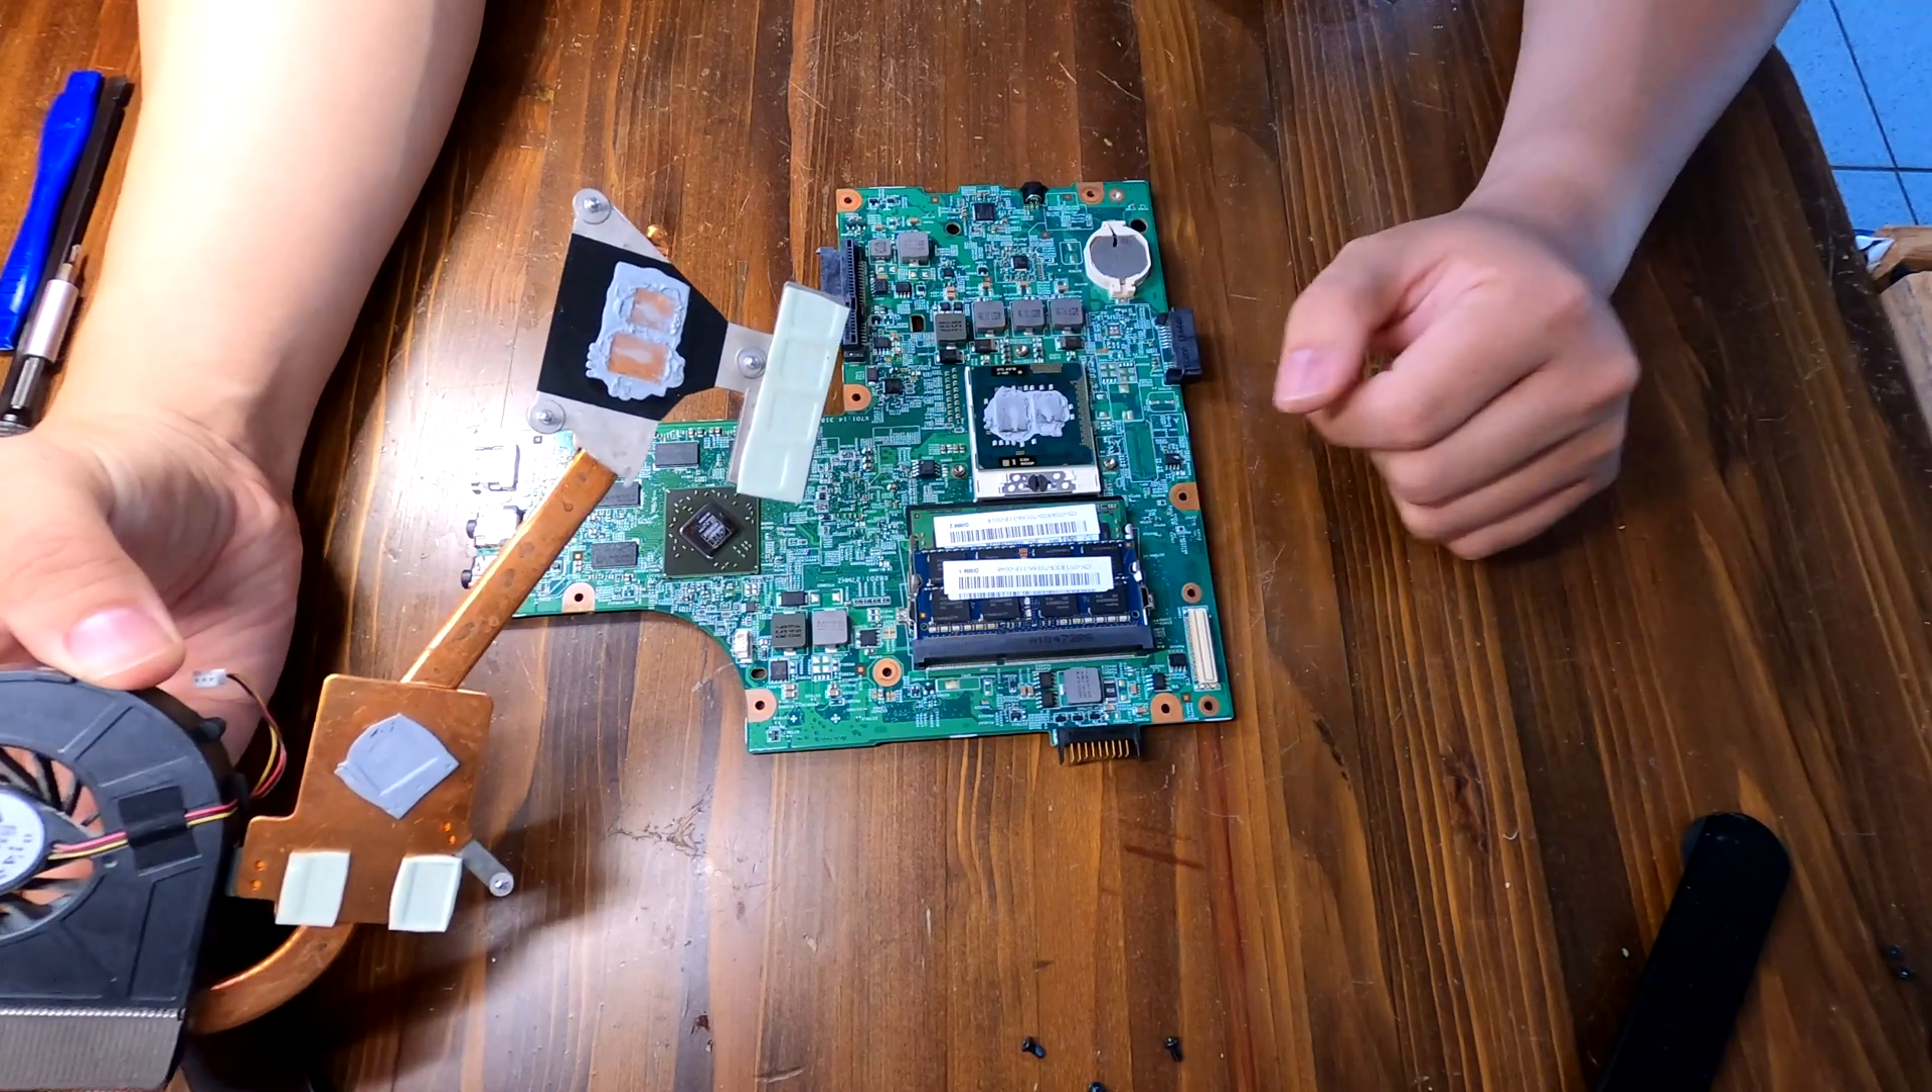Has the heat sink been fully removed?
Yes.